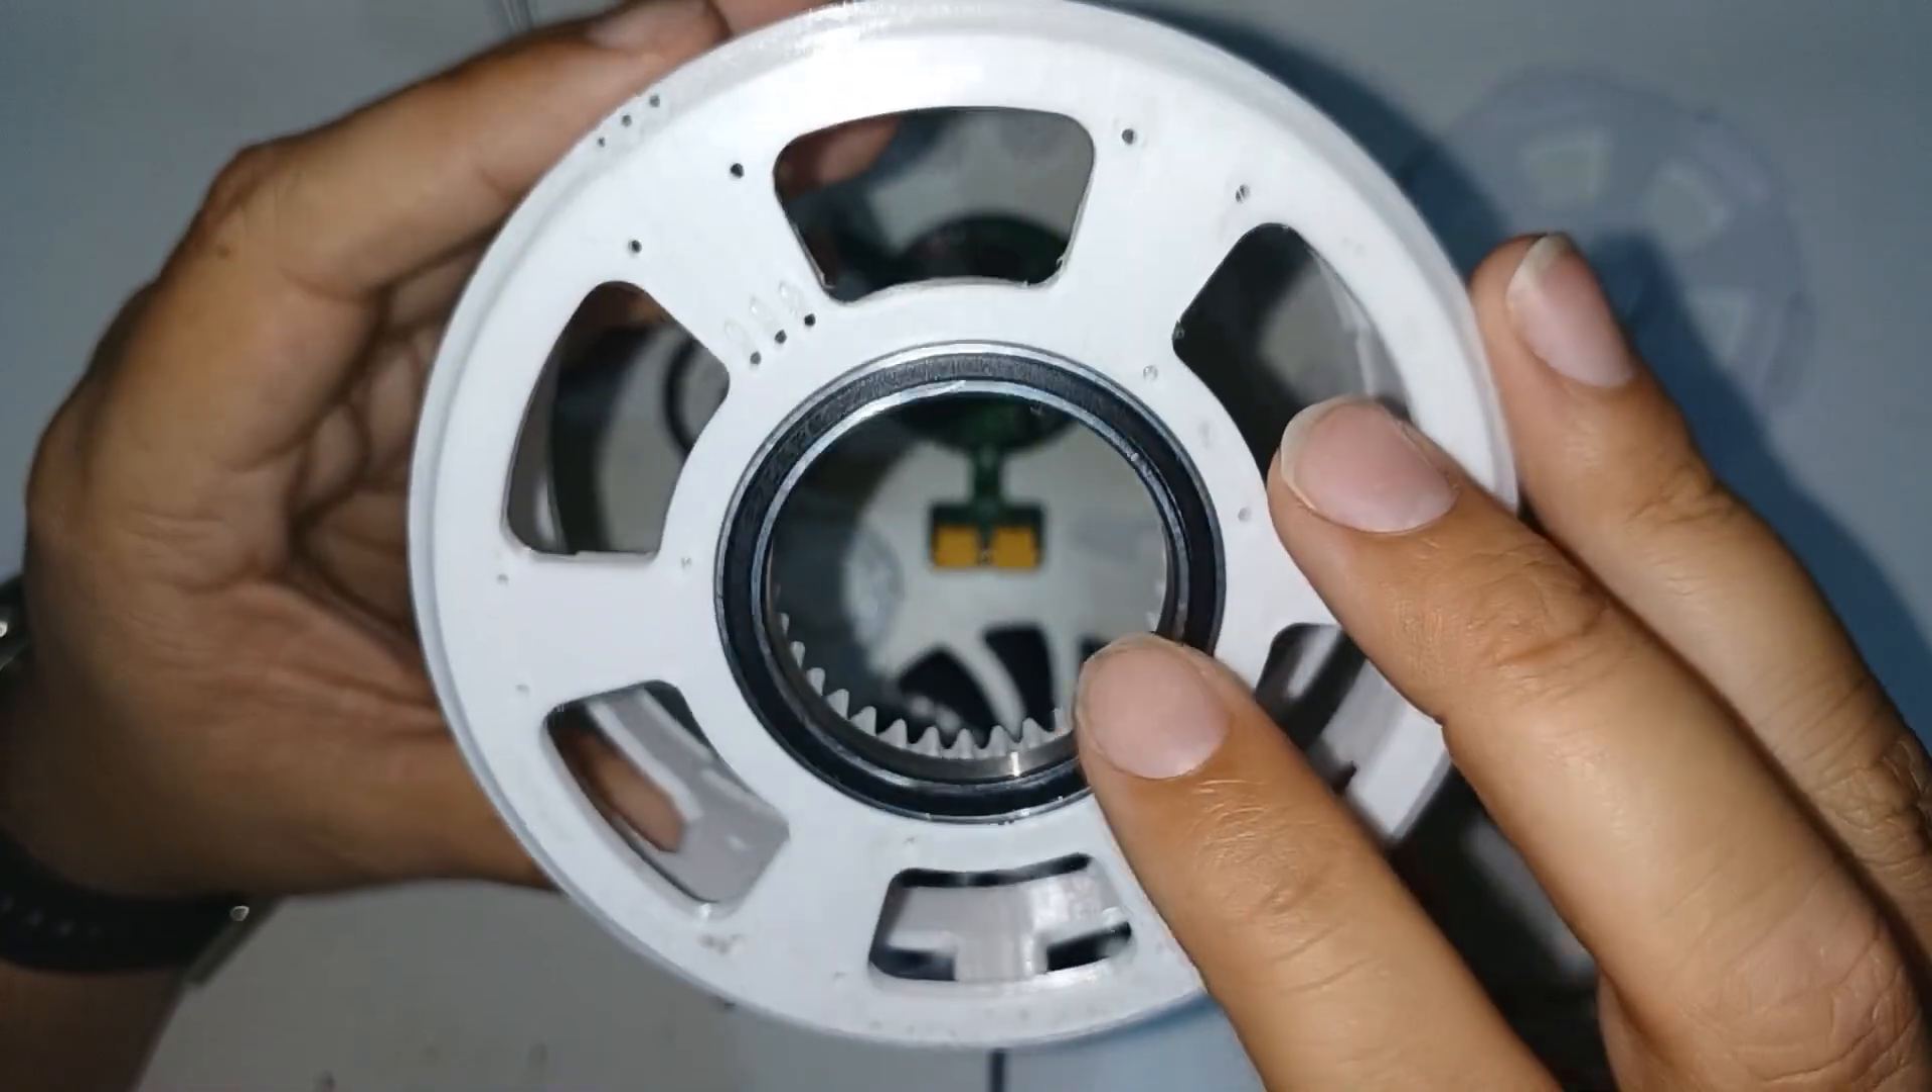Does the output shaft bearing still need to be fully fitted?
No.